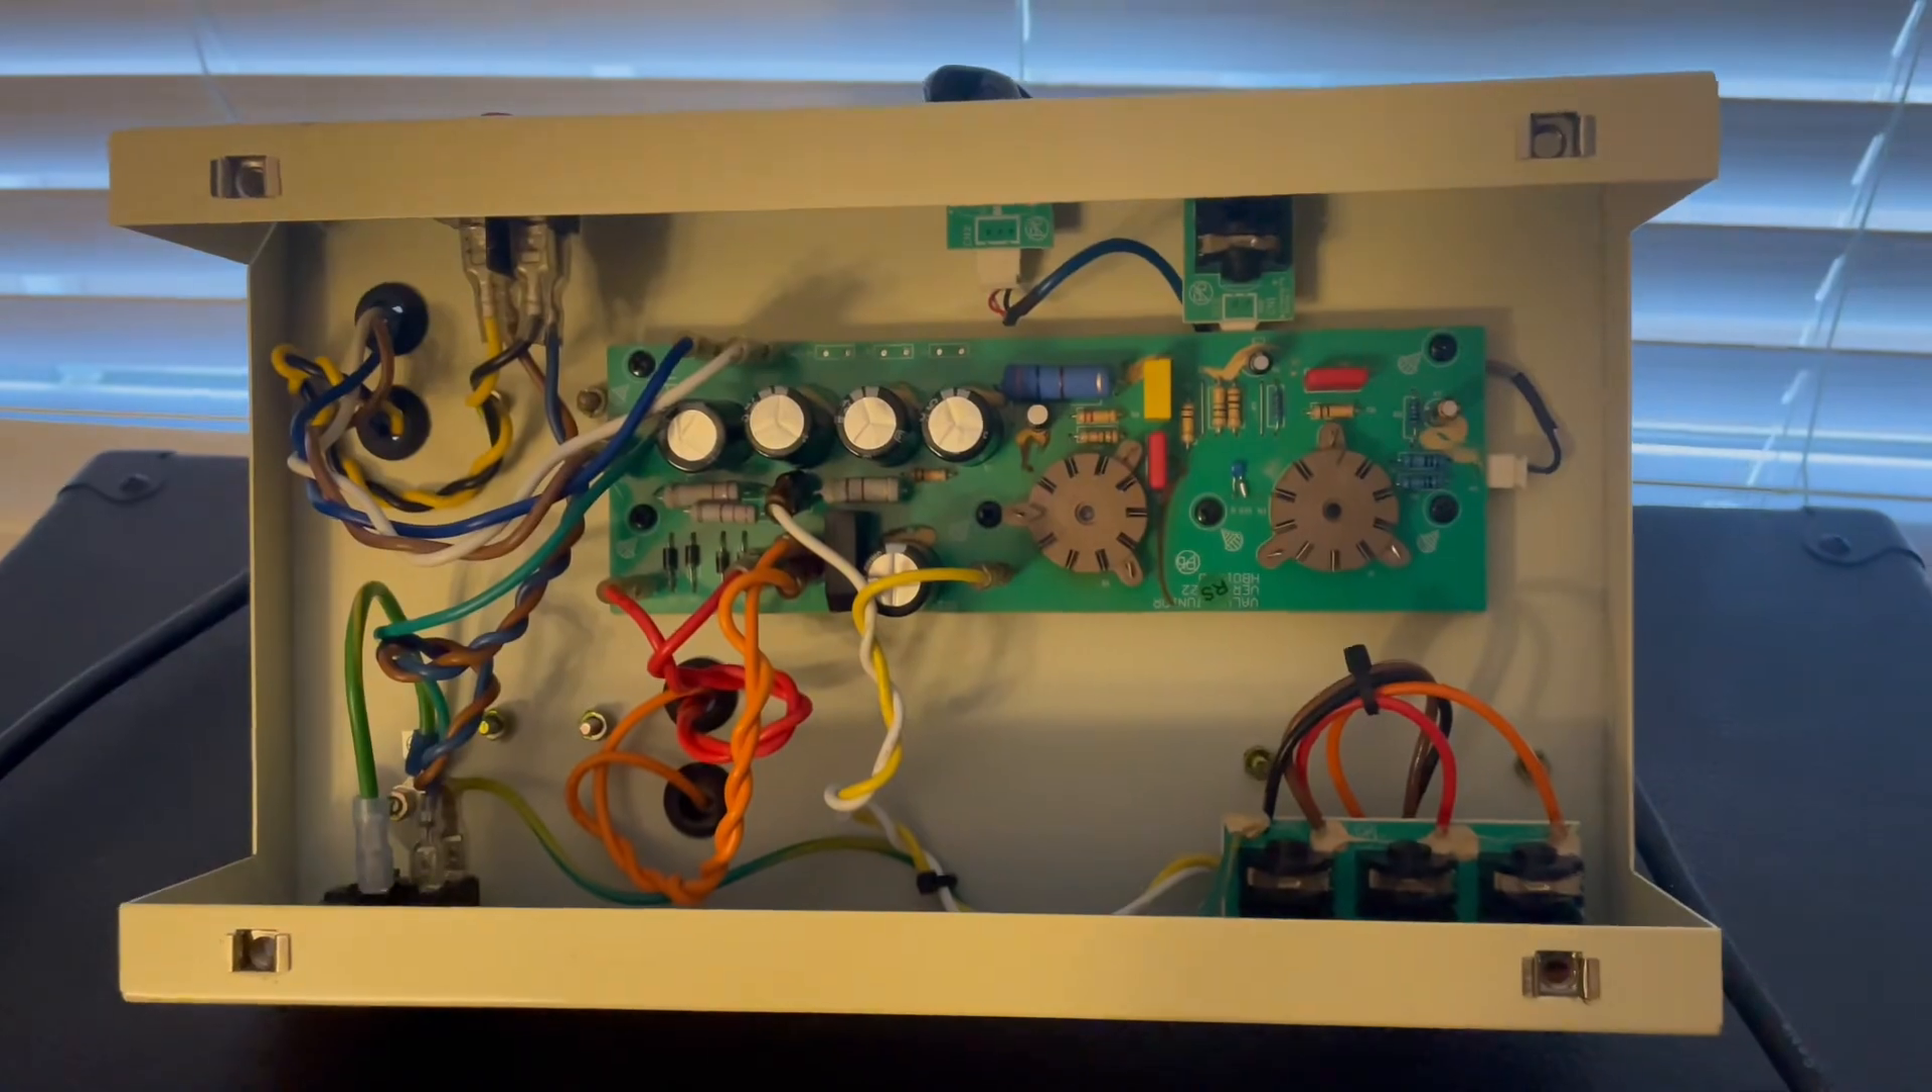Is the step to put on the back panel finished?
No.